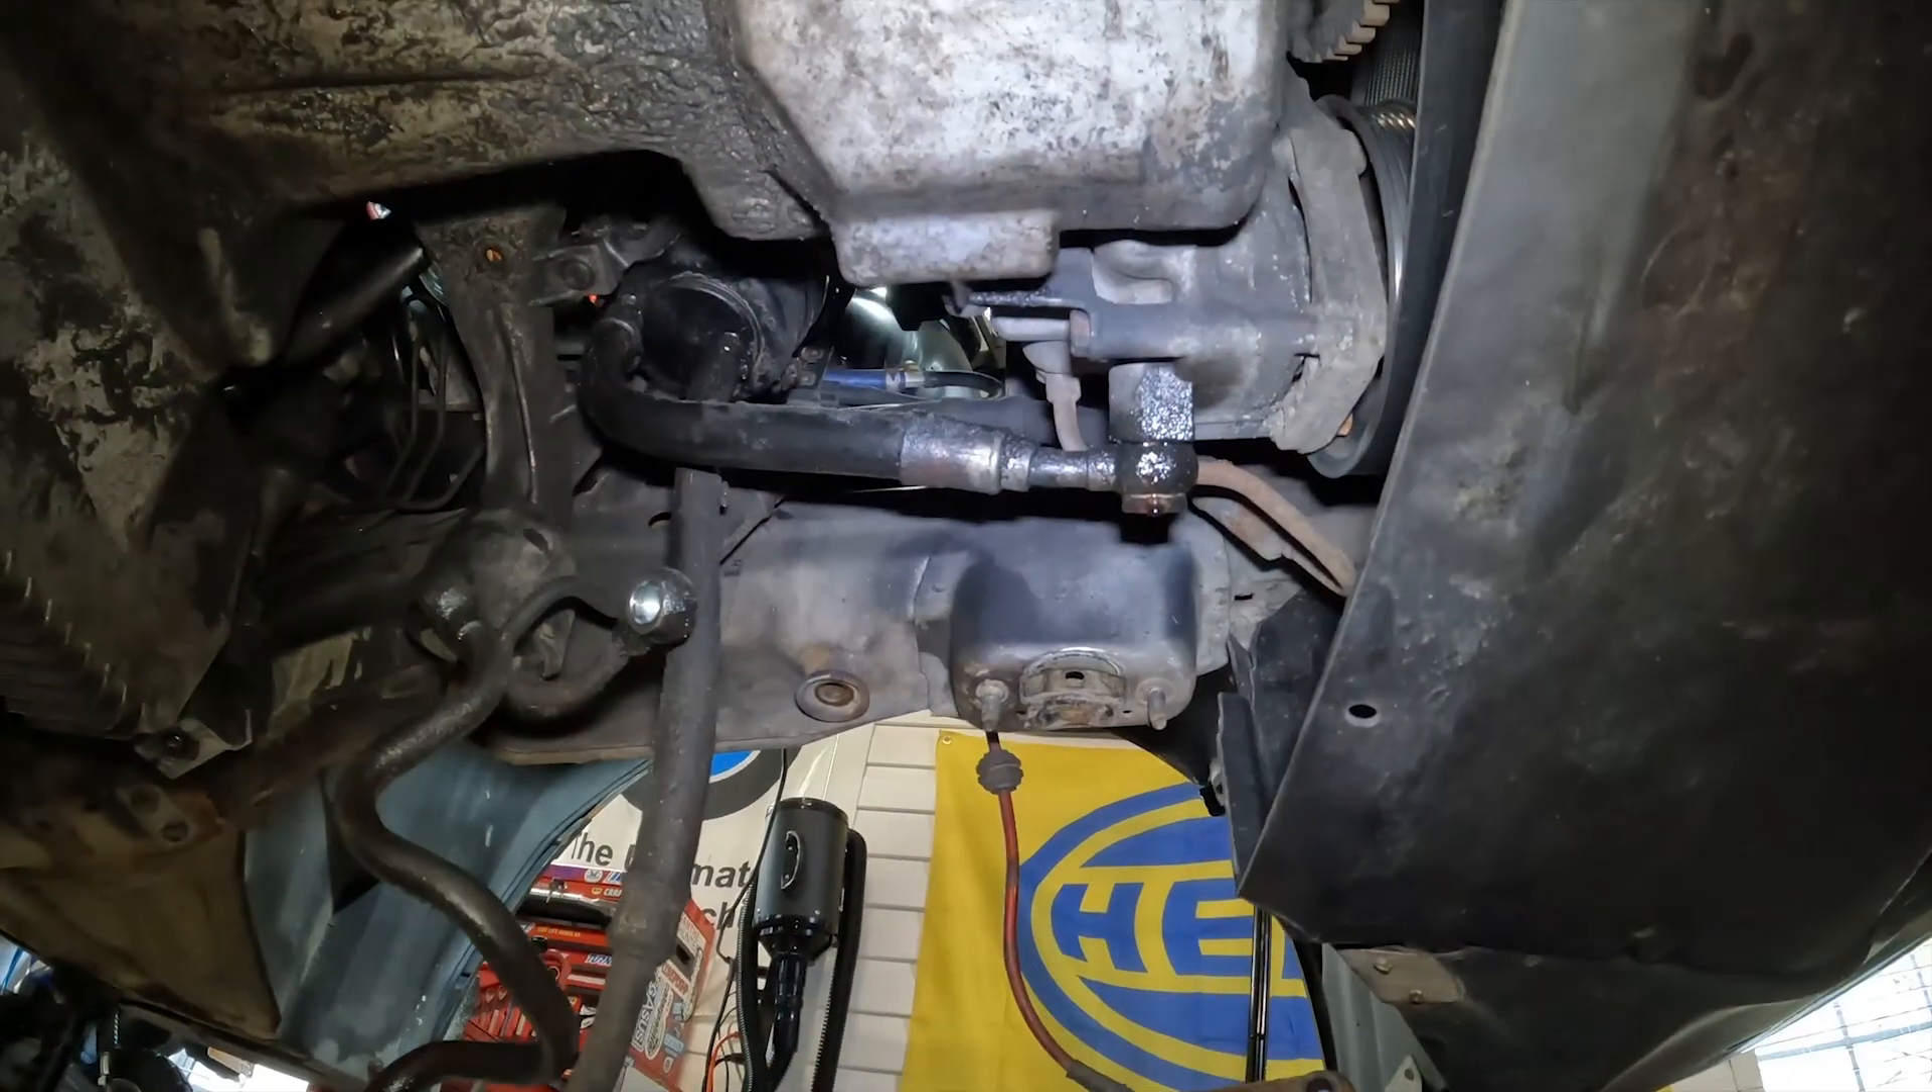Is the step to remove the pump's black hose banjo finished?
No.